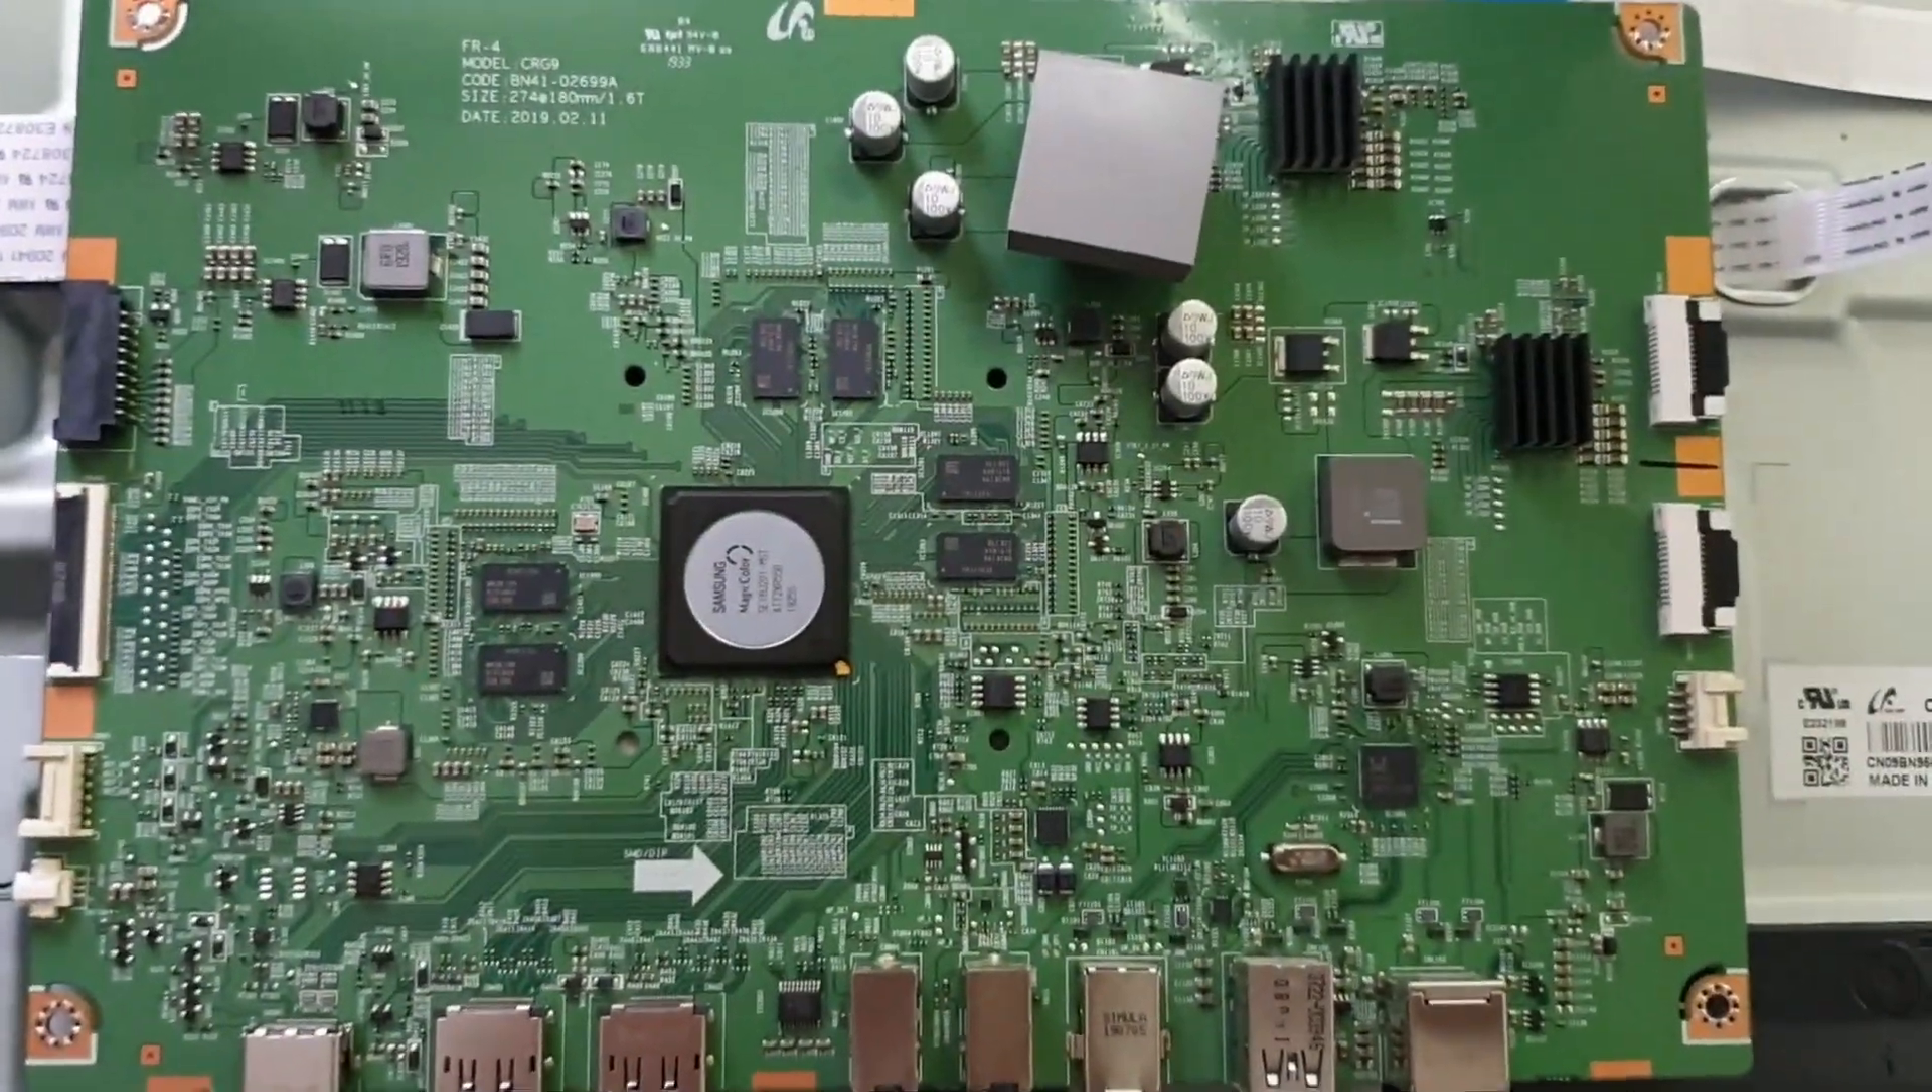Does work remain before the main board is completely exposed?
No.